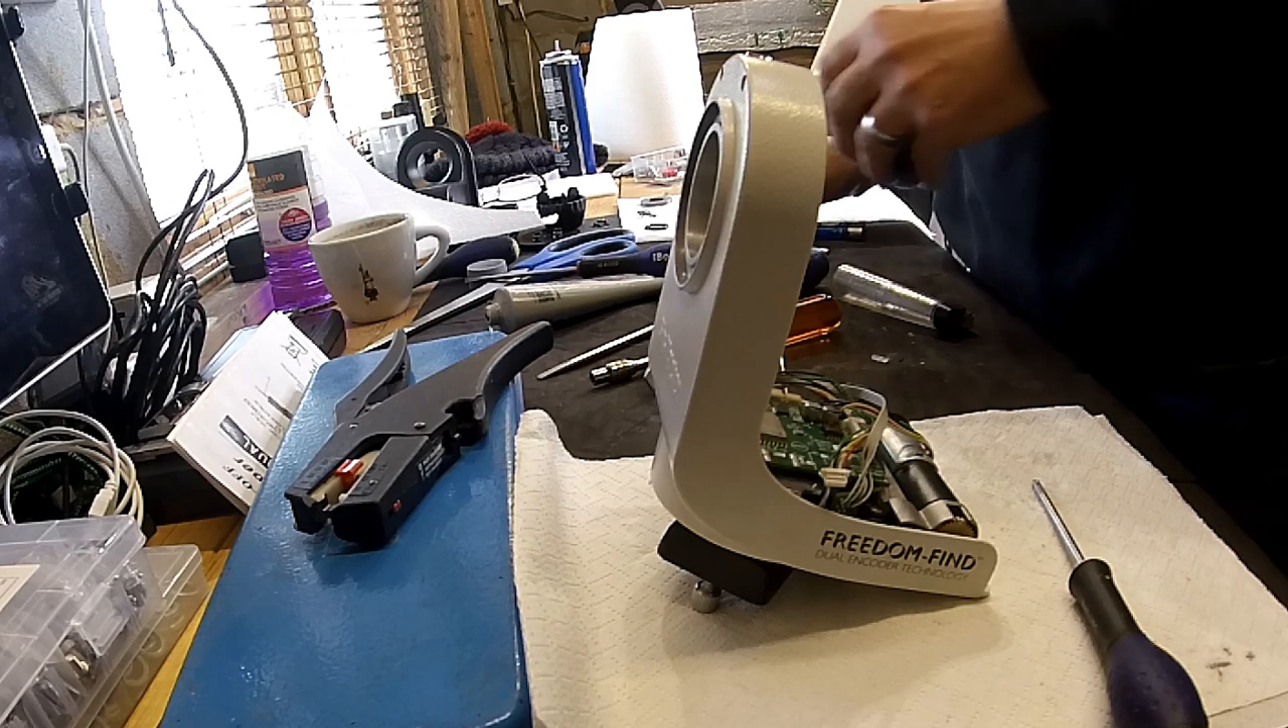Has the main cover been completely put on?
No.